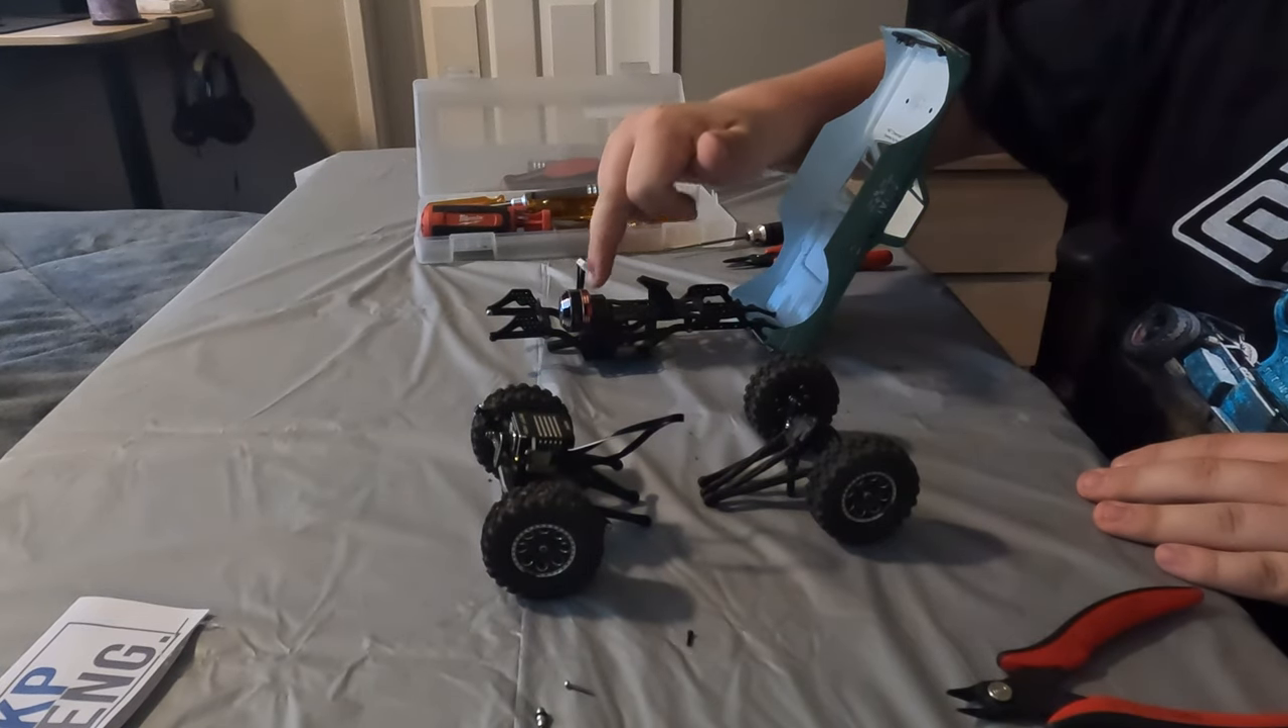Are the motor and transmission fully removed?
No.